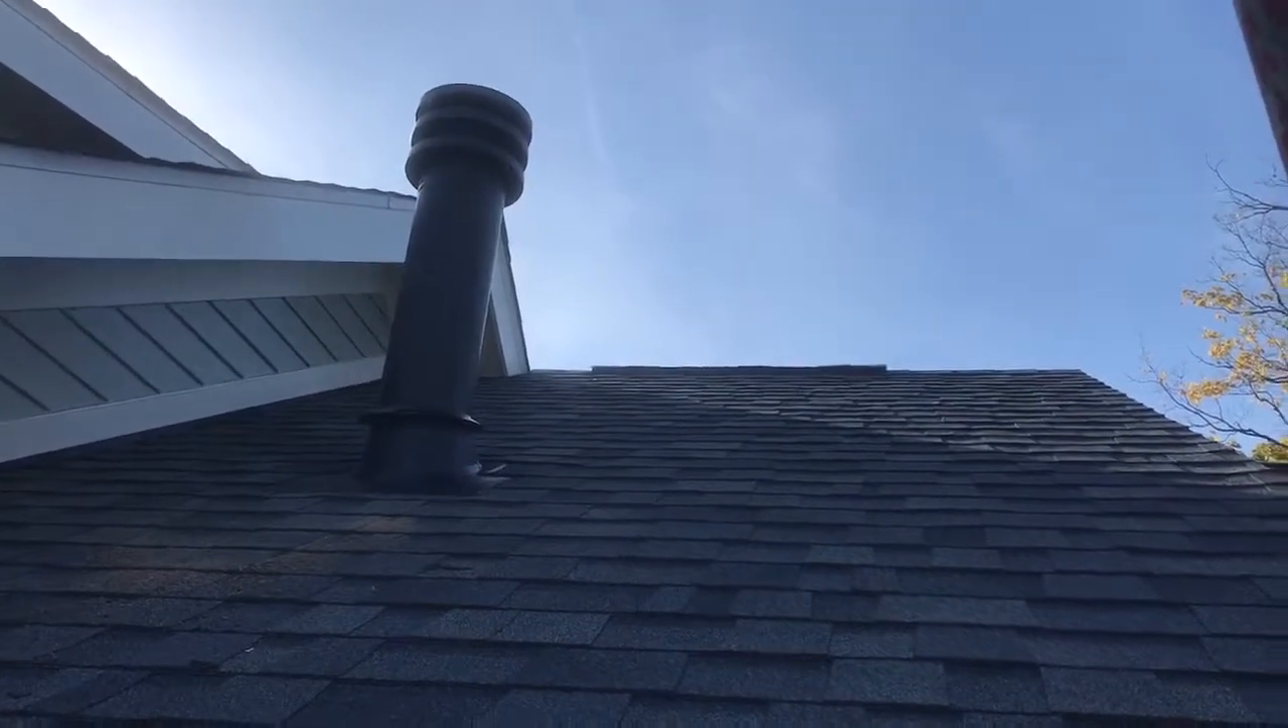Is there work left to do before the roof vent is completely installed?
No.